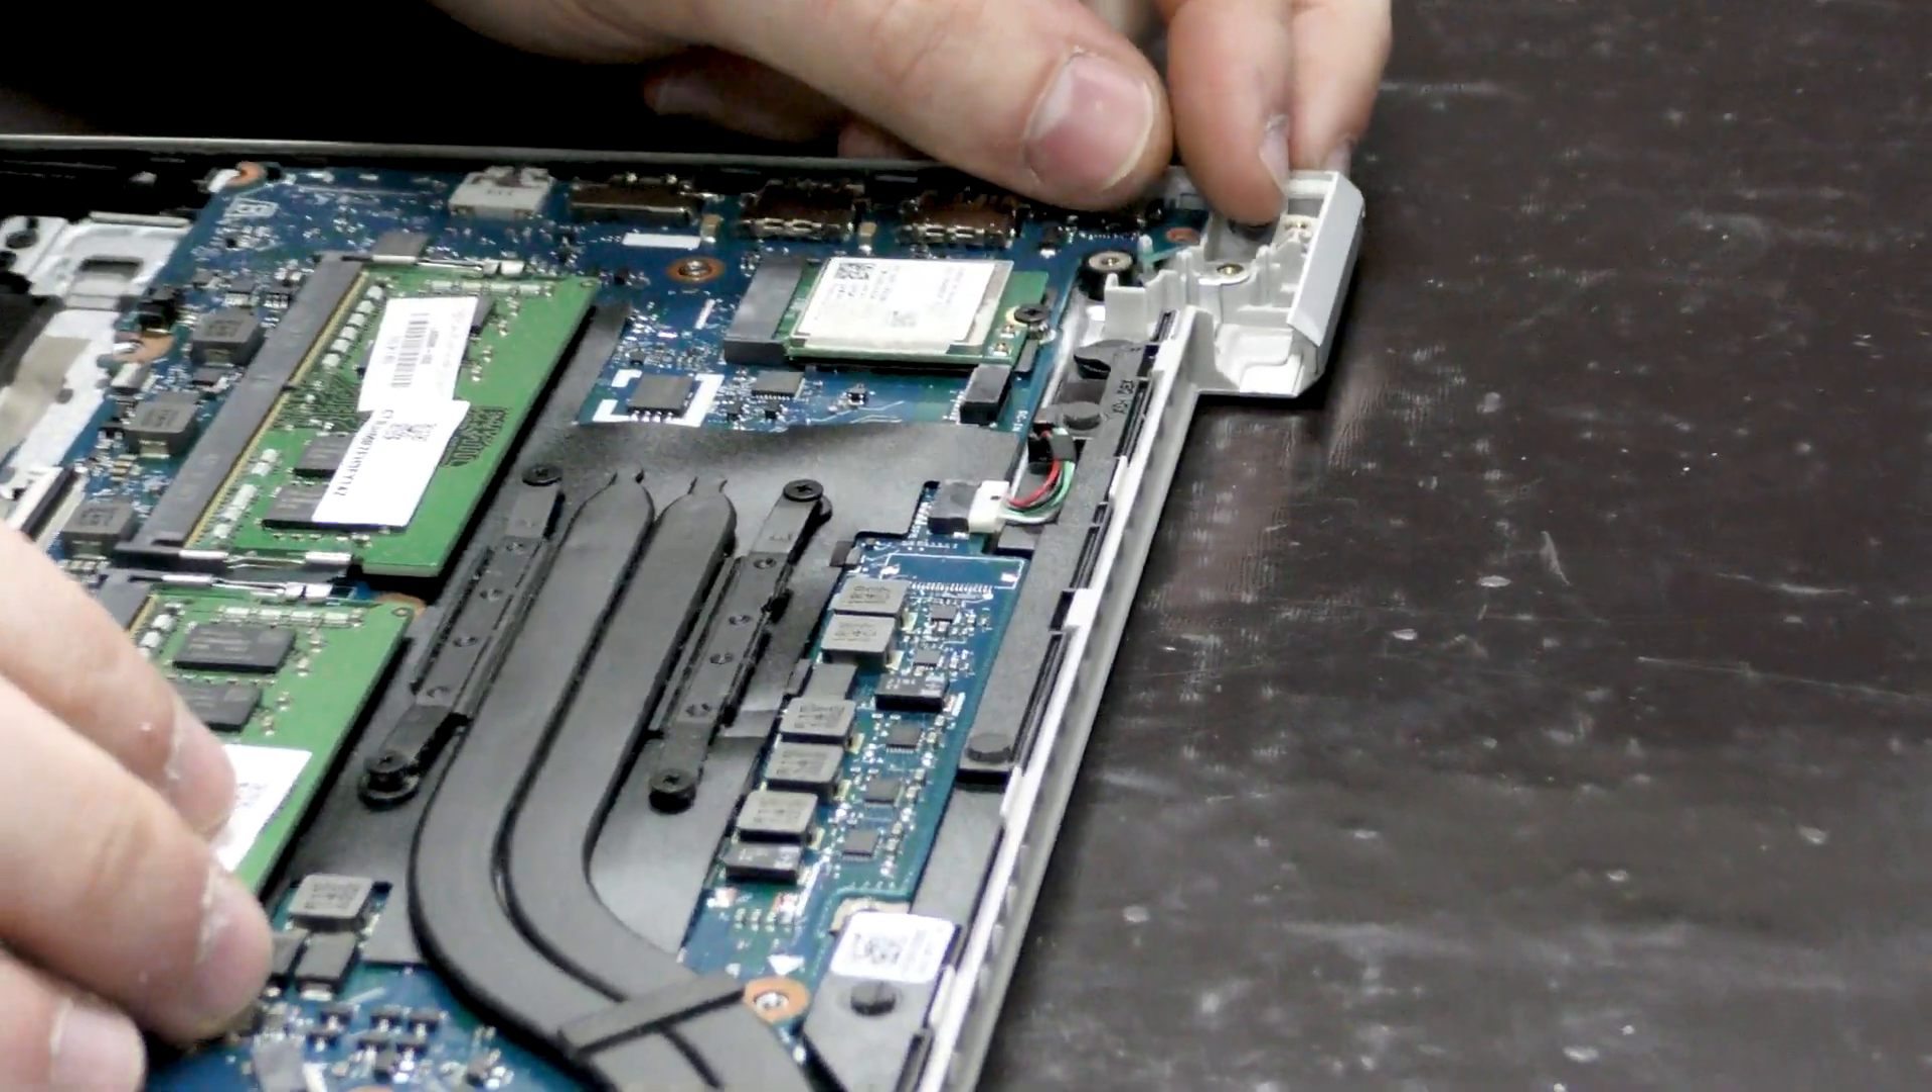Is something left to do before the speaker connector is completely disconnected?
Yes.